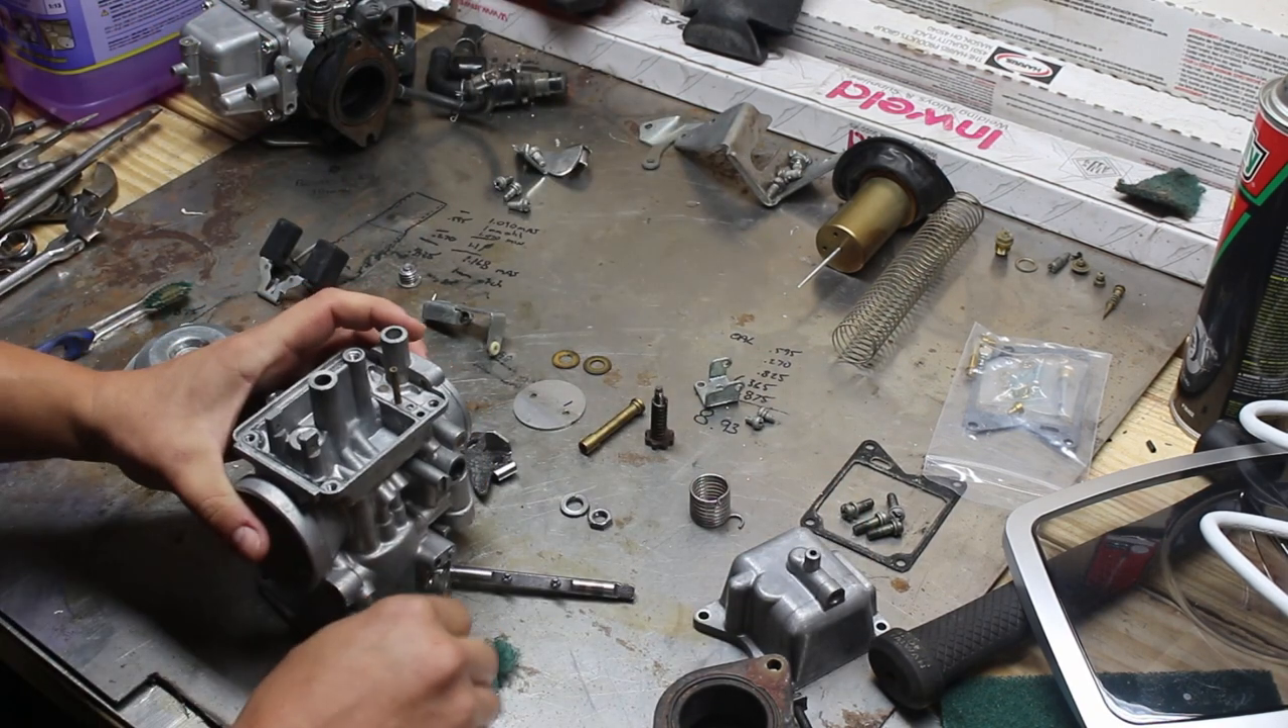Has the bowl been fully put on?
No.